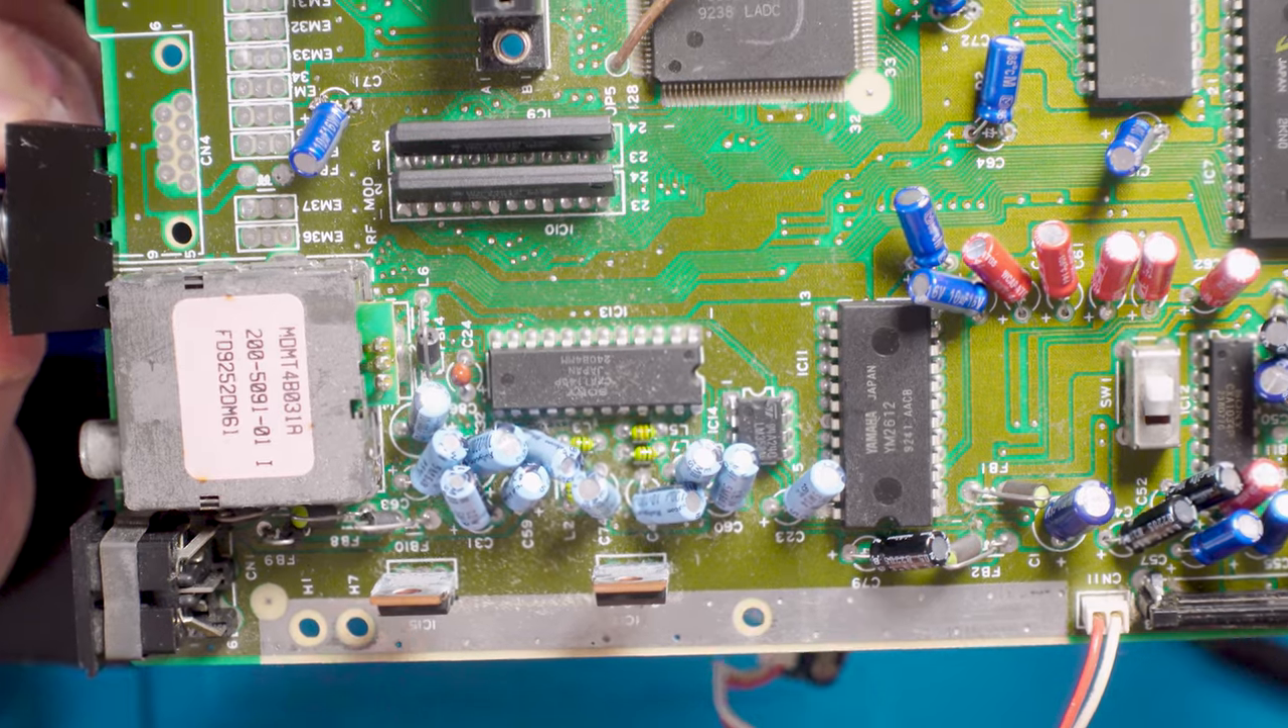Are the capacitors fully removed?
No.